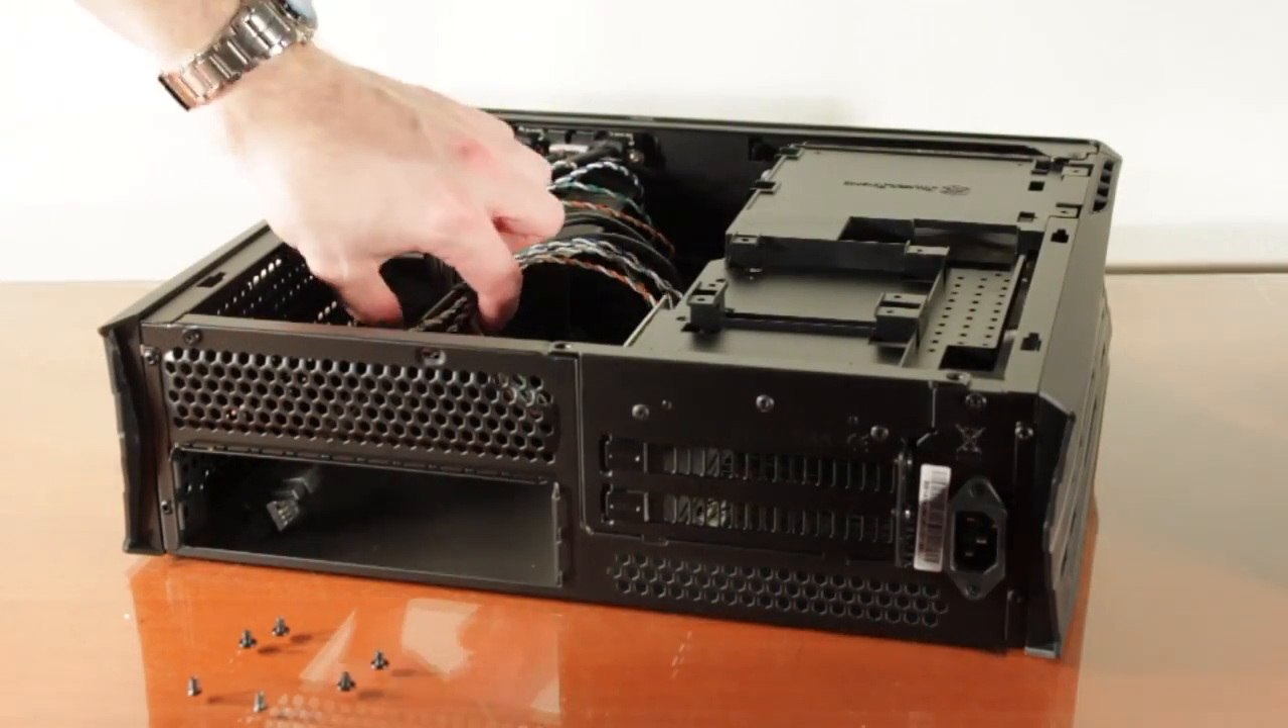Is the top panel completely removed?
Yes.